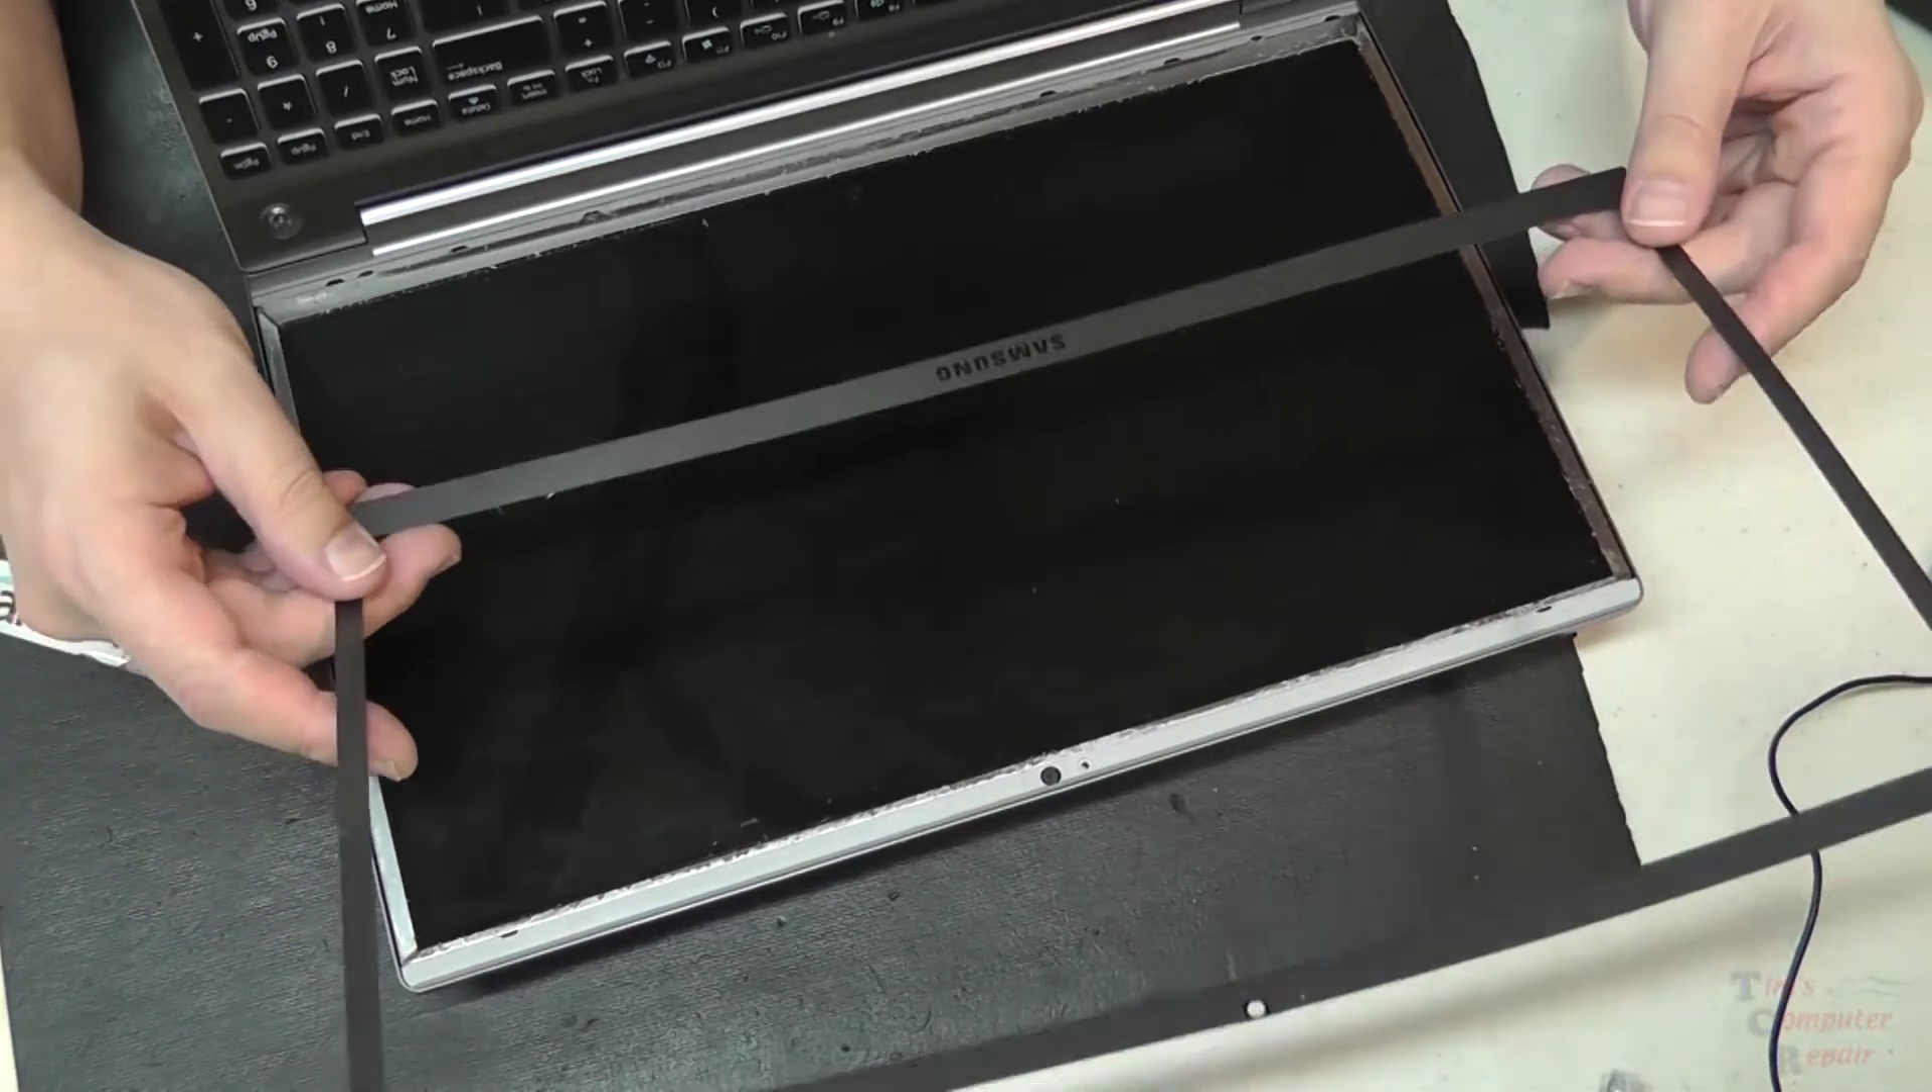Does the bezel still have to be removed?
No.